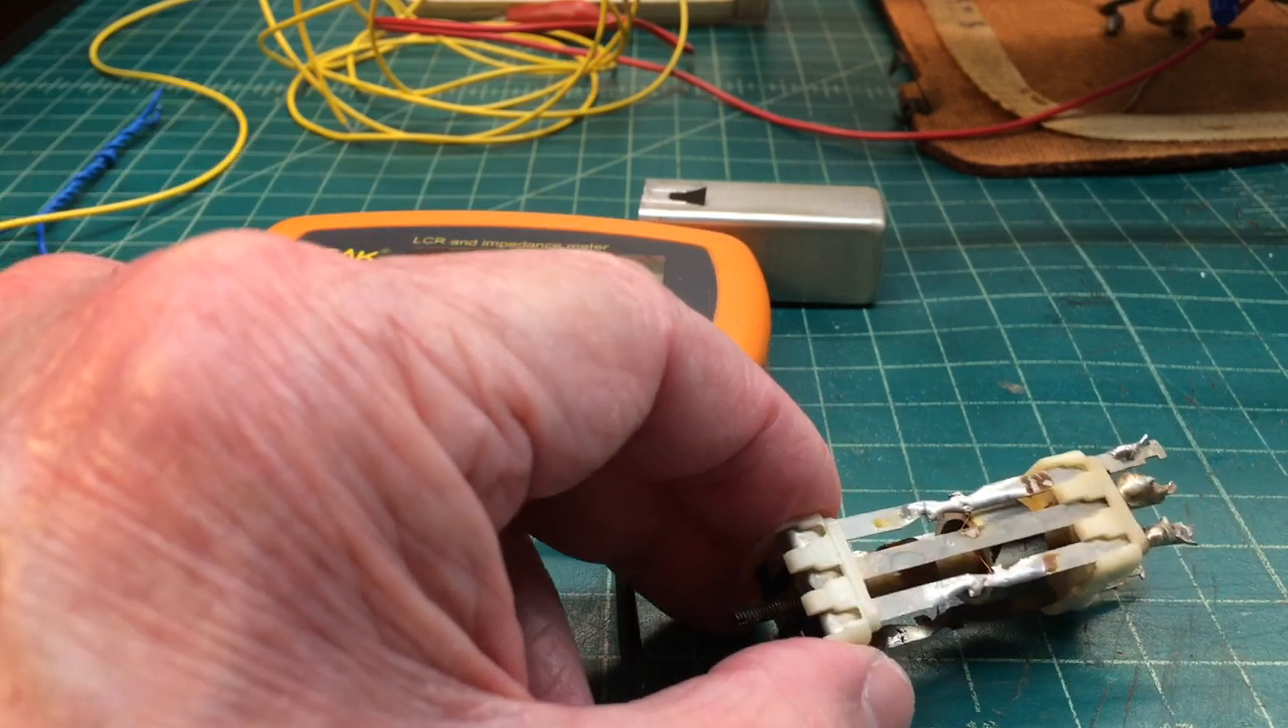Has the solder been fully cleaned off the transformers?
No.